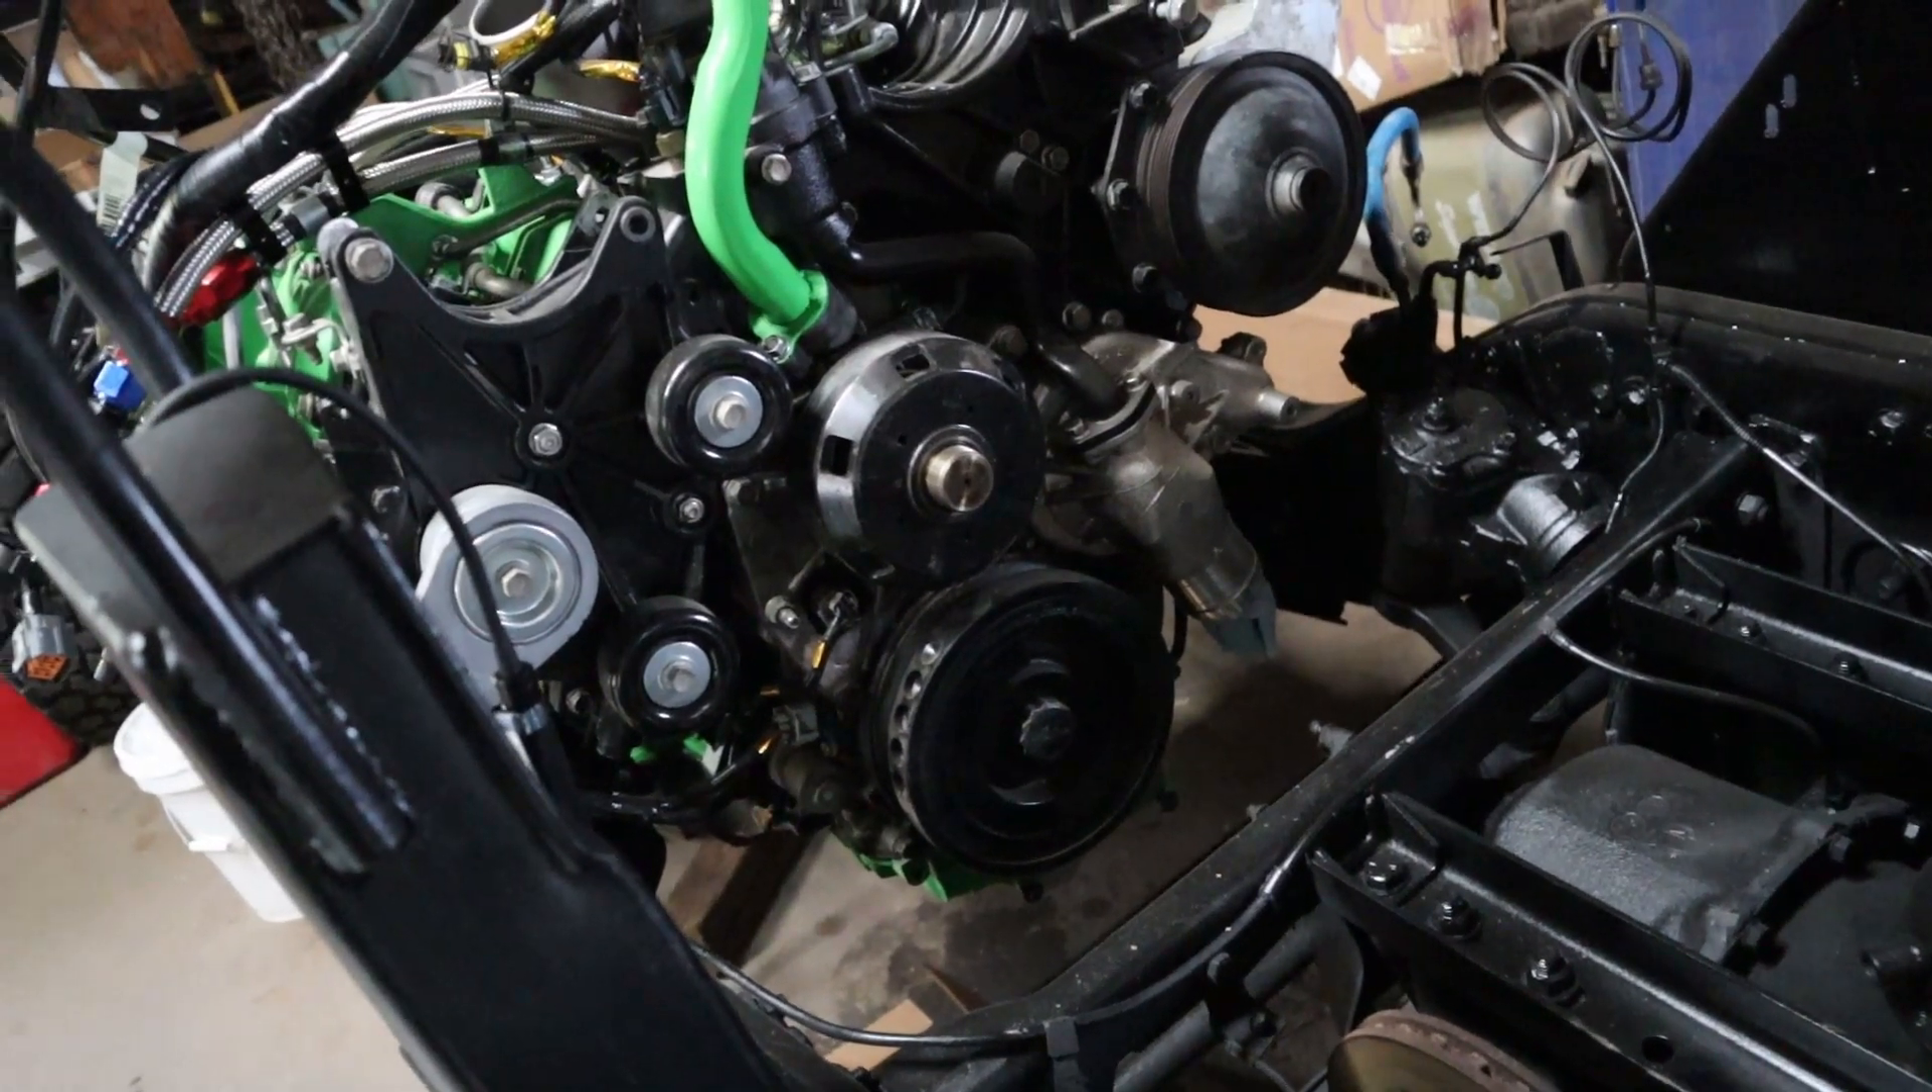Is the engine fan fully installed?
No.